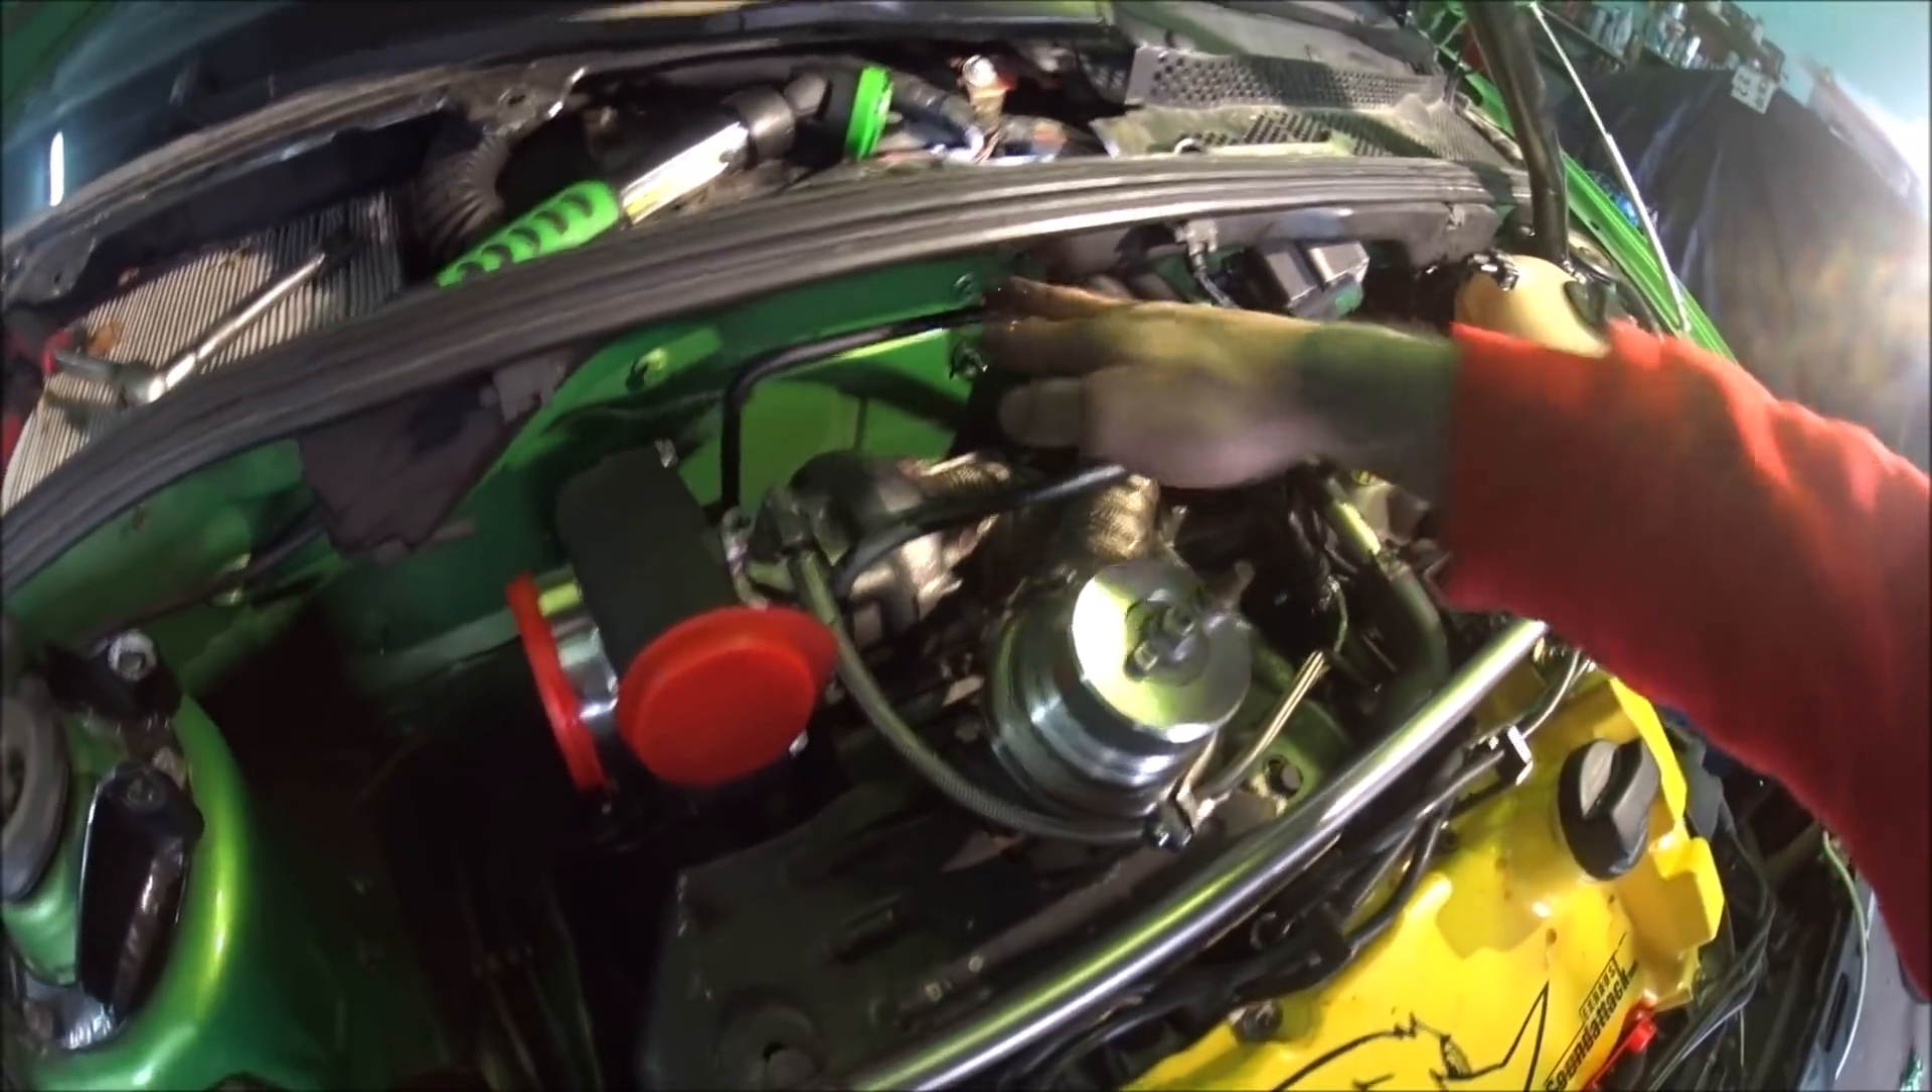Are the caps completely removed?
No.